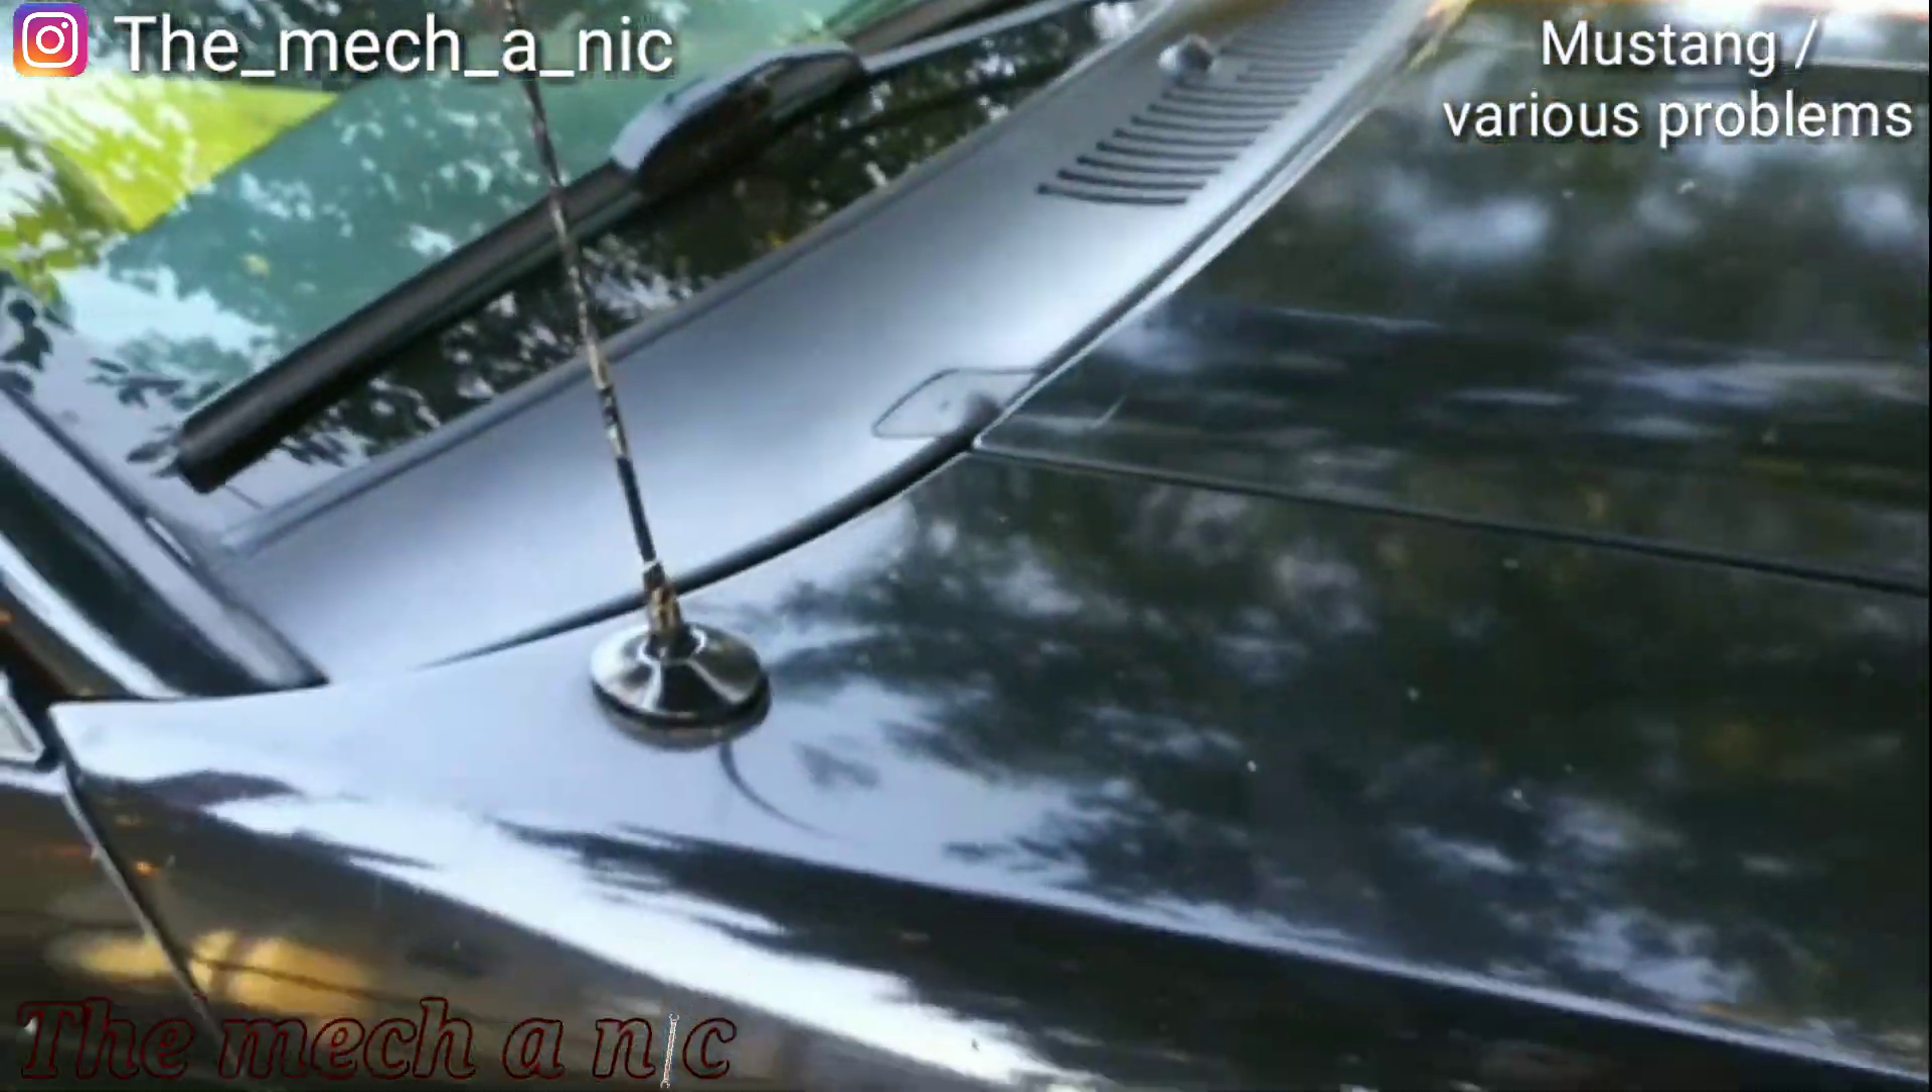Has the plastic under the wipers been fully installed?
Yes.